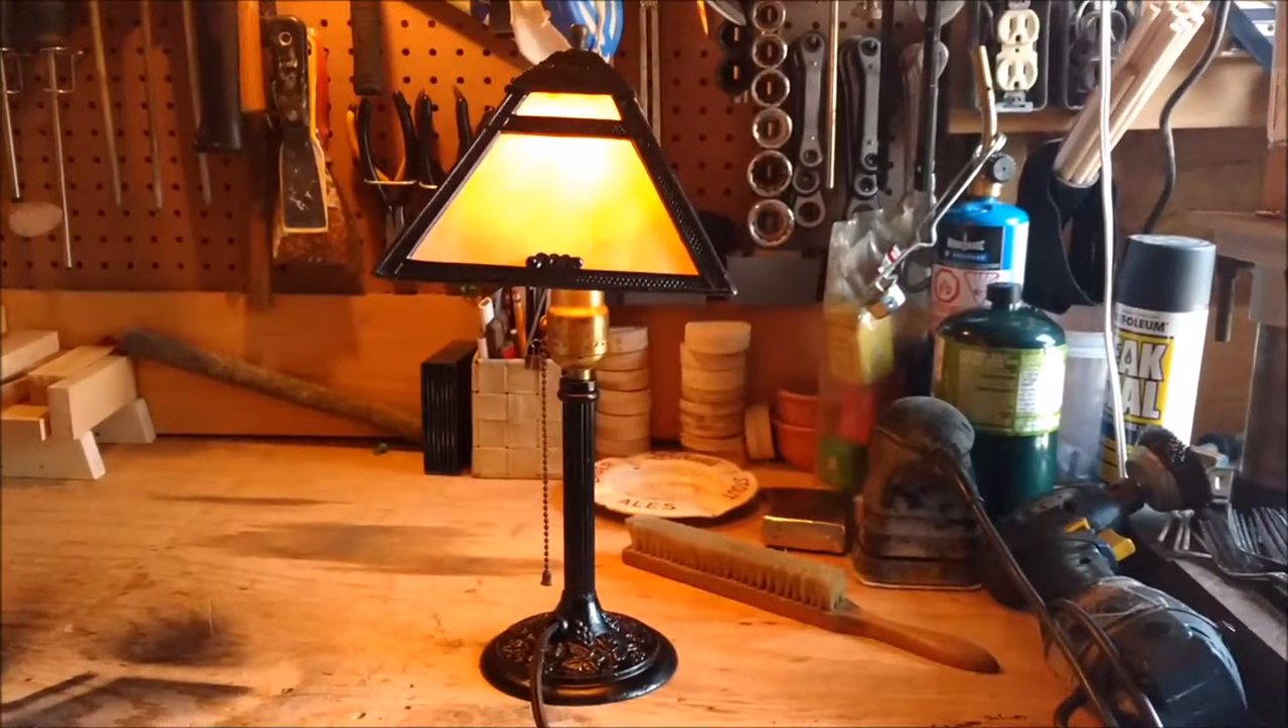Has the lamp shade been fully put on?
Yes.